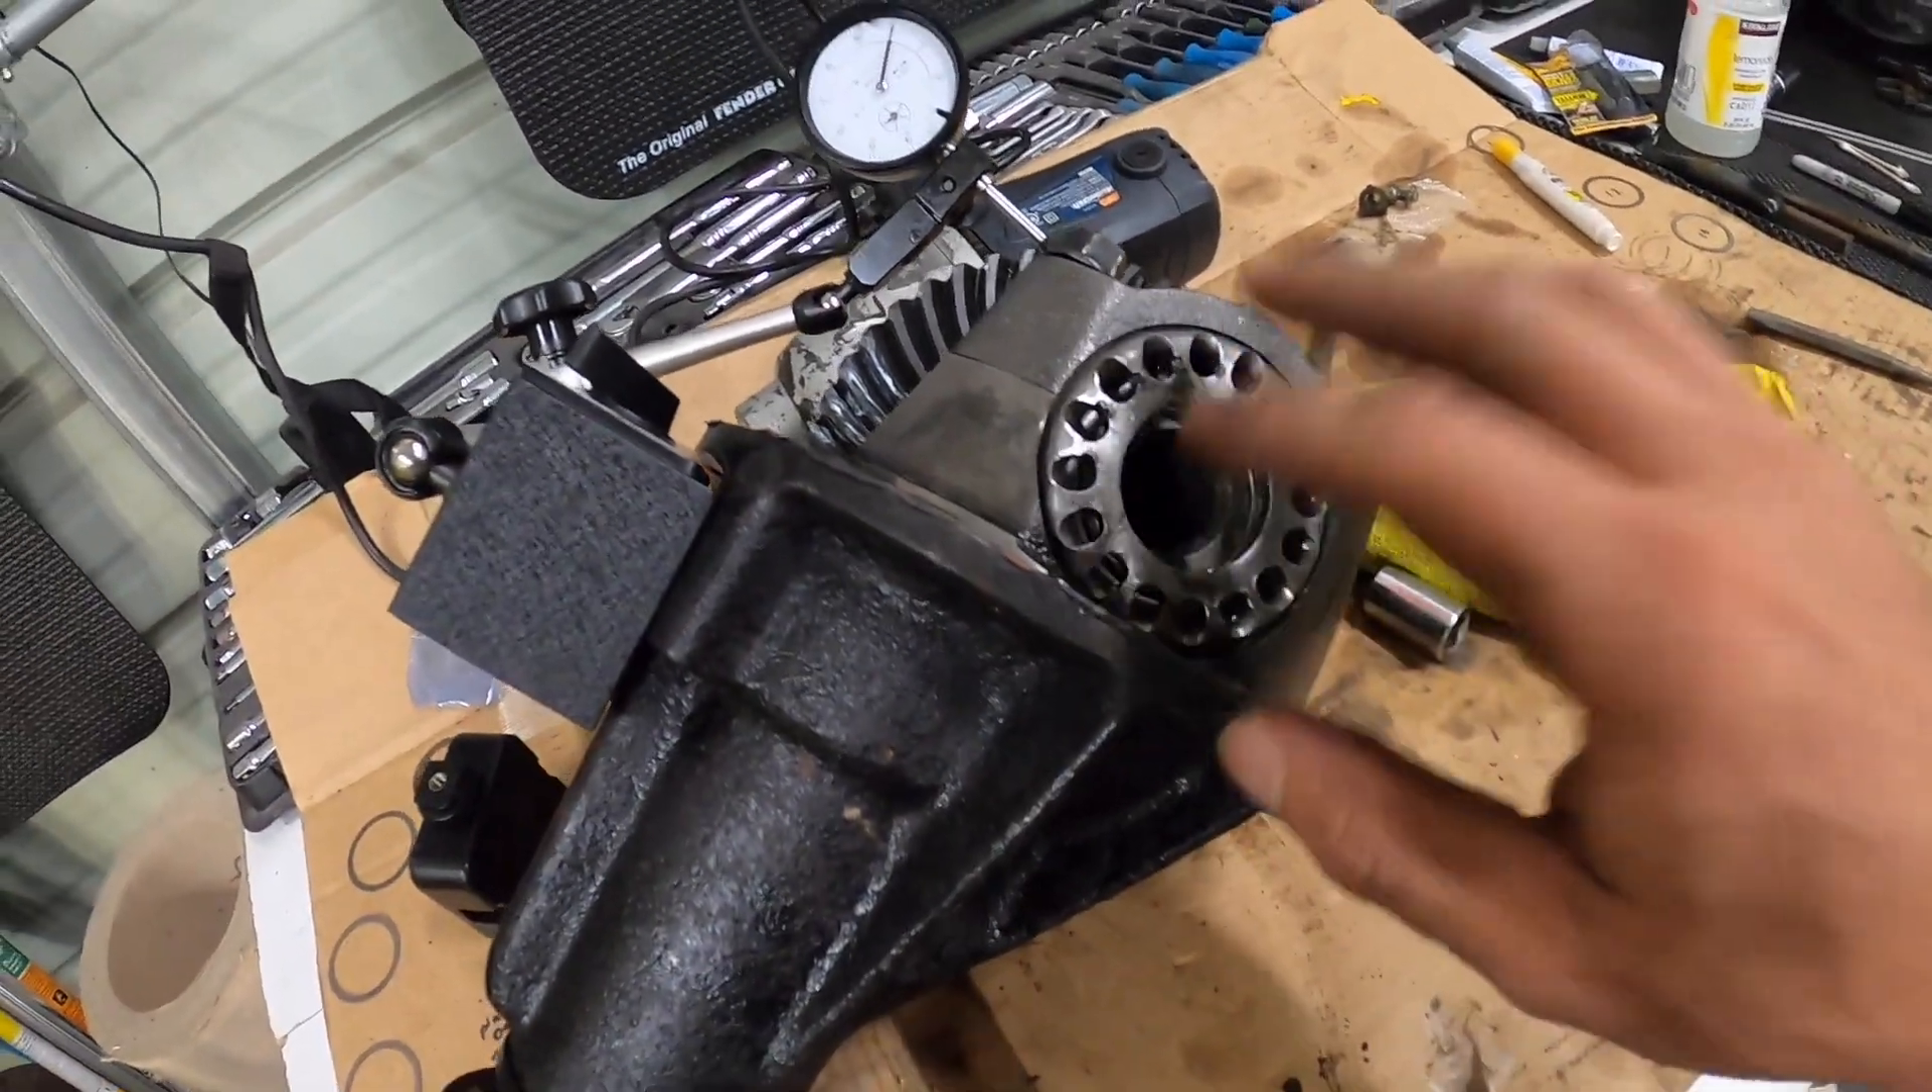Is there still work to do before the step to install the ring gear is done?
No.